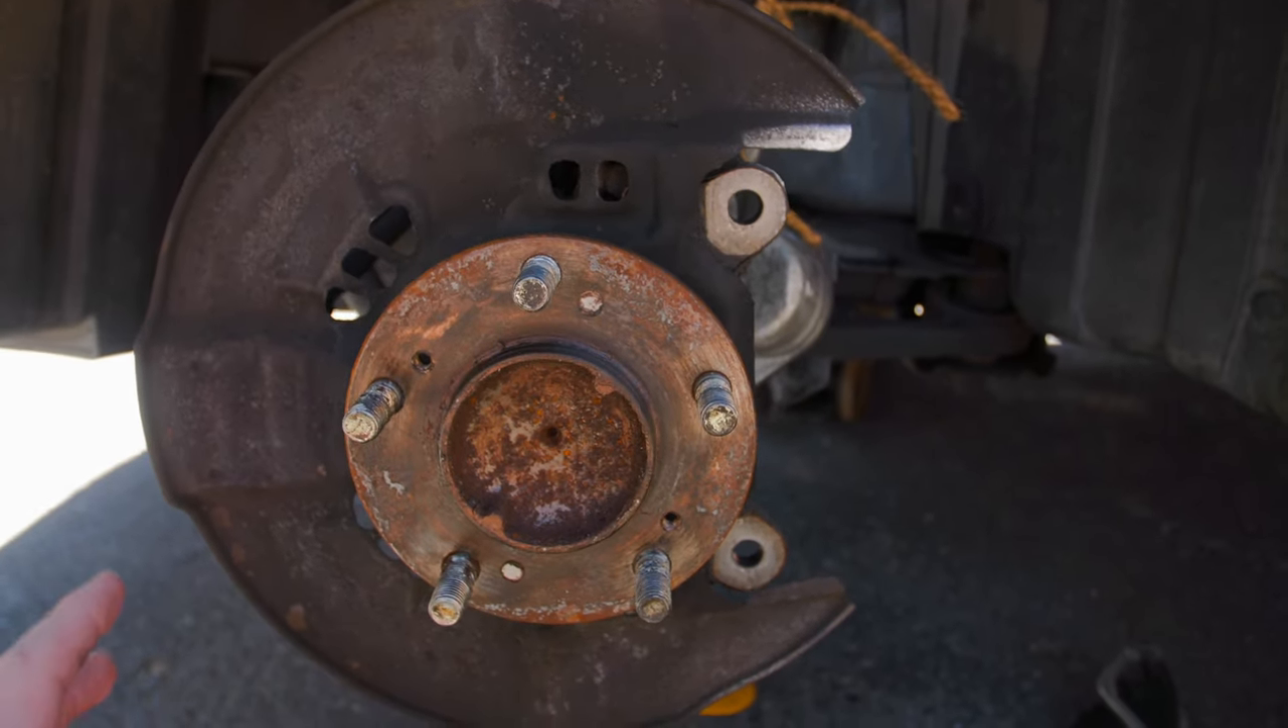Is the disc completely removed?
Yes.